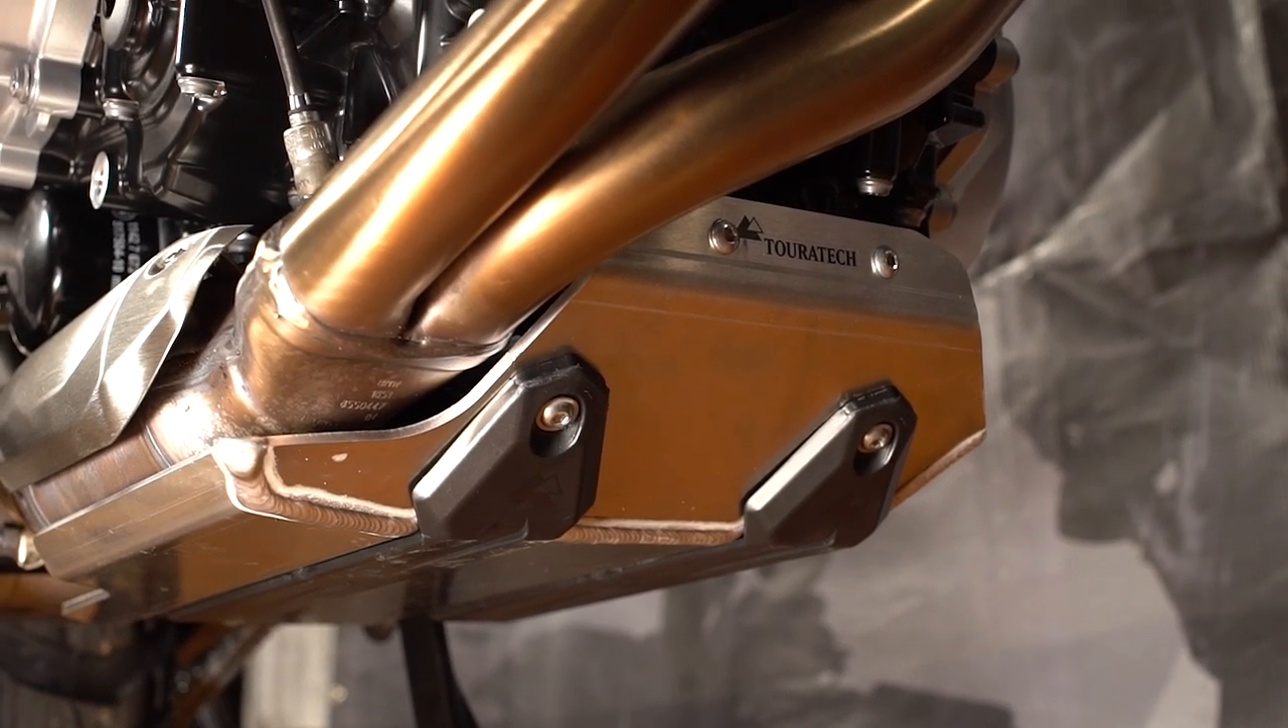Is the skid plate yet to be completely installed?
No.